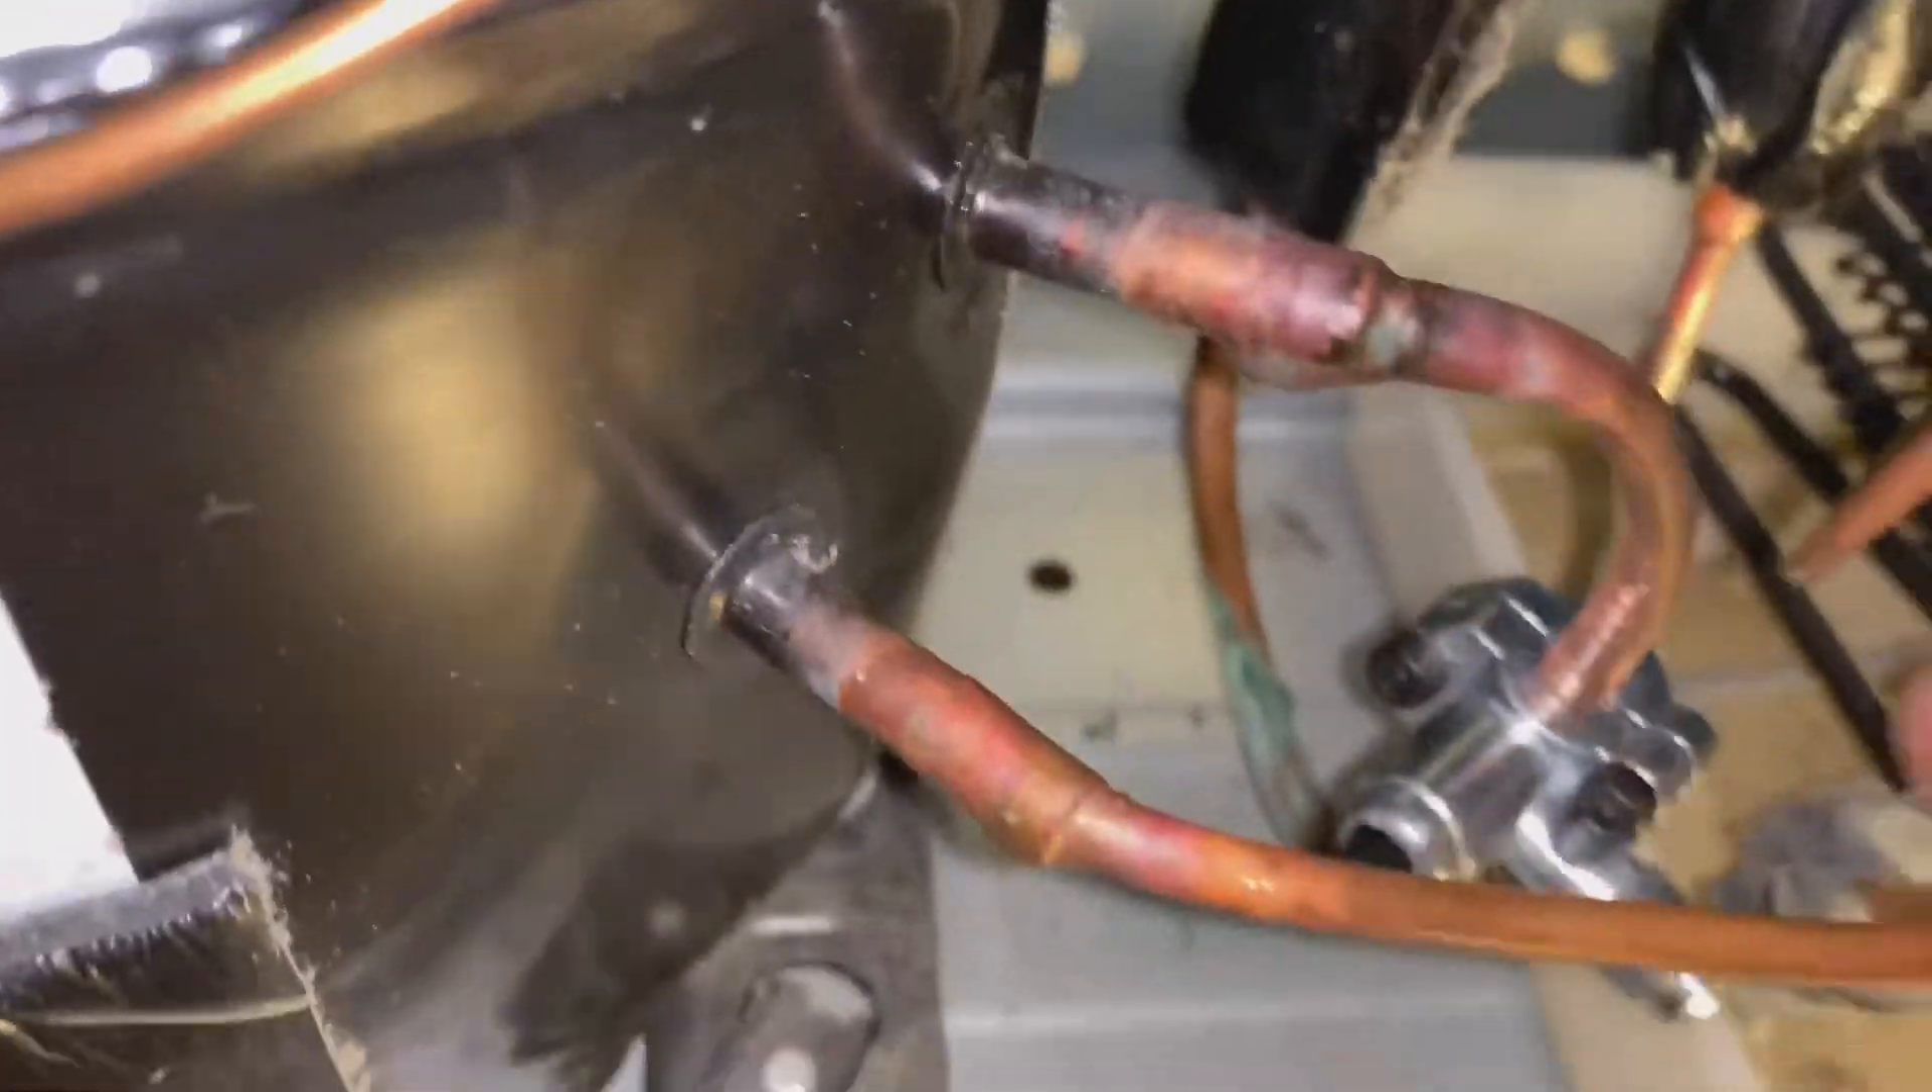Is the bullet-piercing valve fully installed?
Yes.